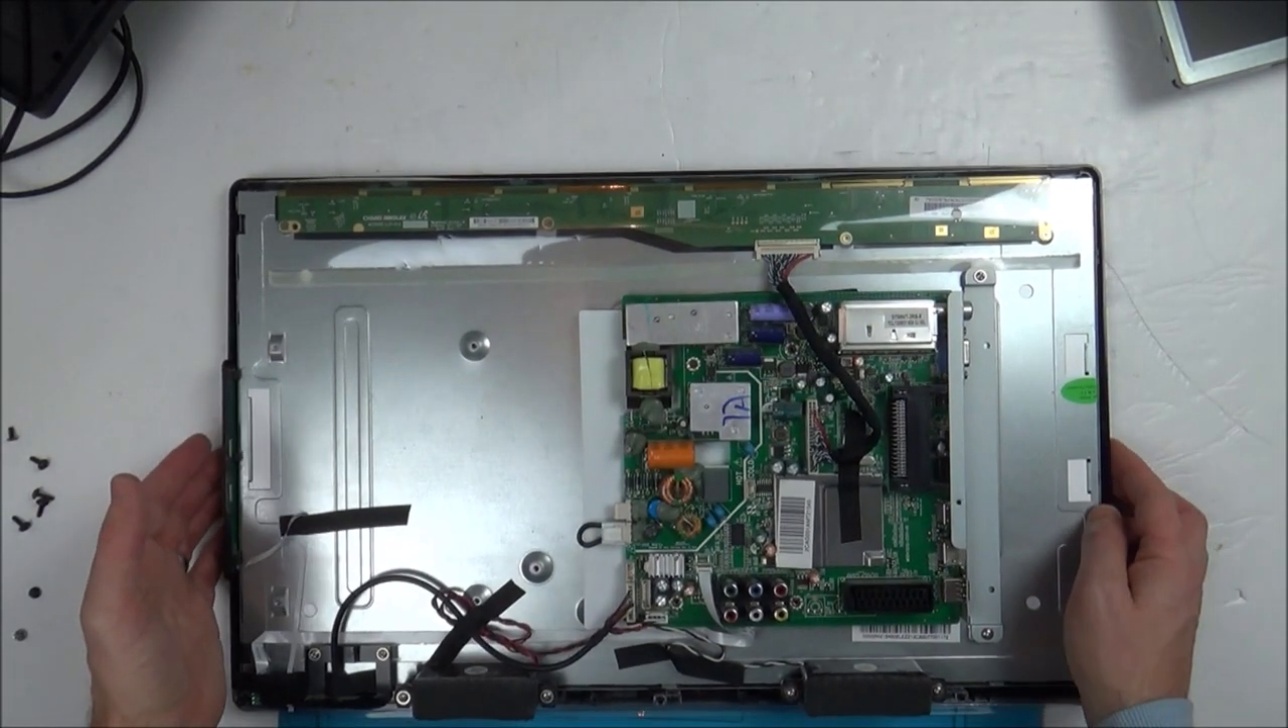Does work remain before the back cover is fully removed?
No.